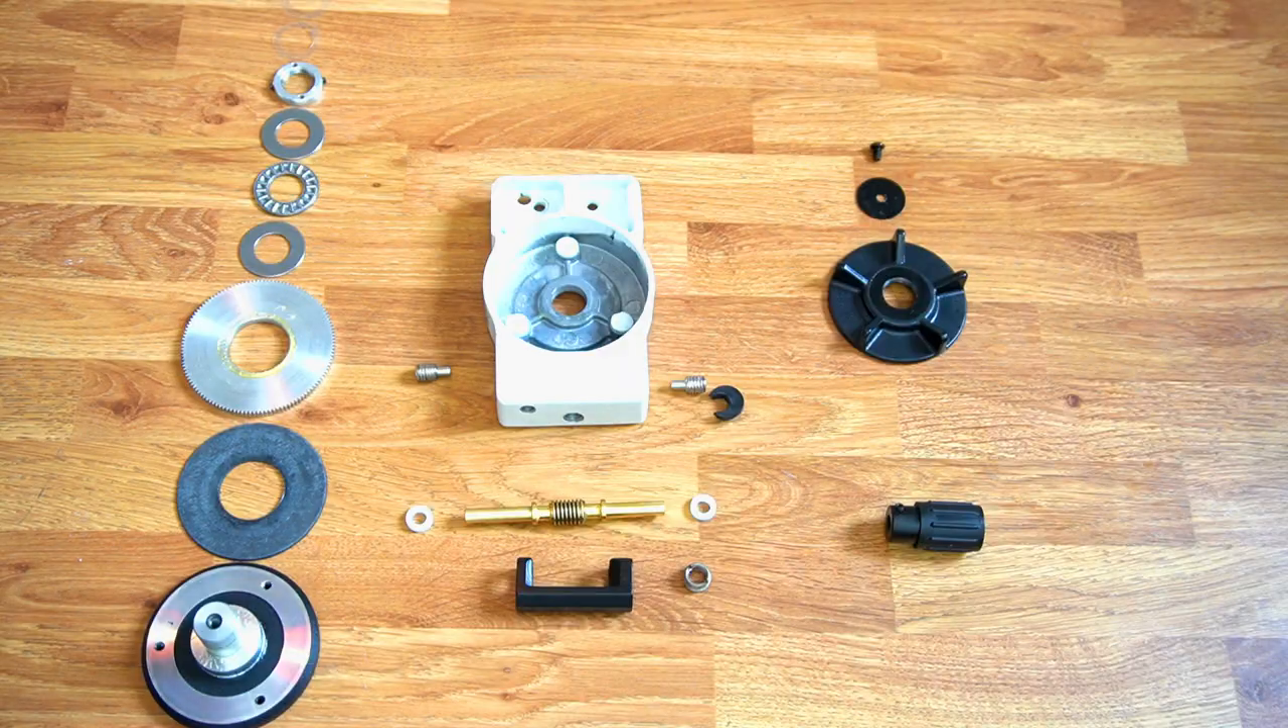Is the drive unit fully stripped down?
Yes.